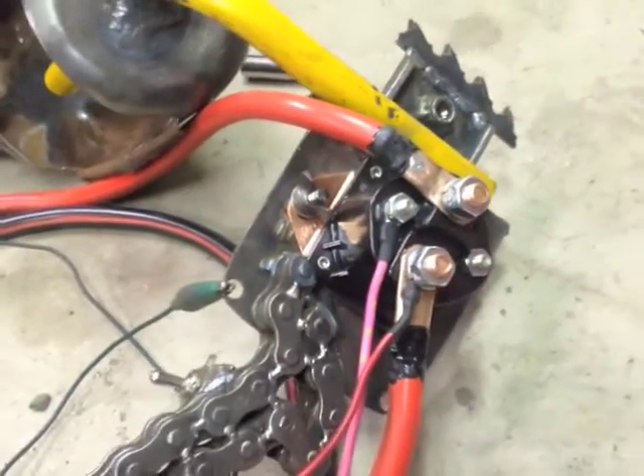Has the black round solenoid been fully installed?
Yes.